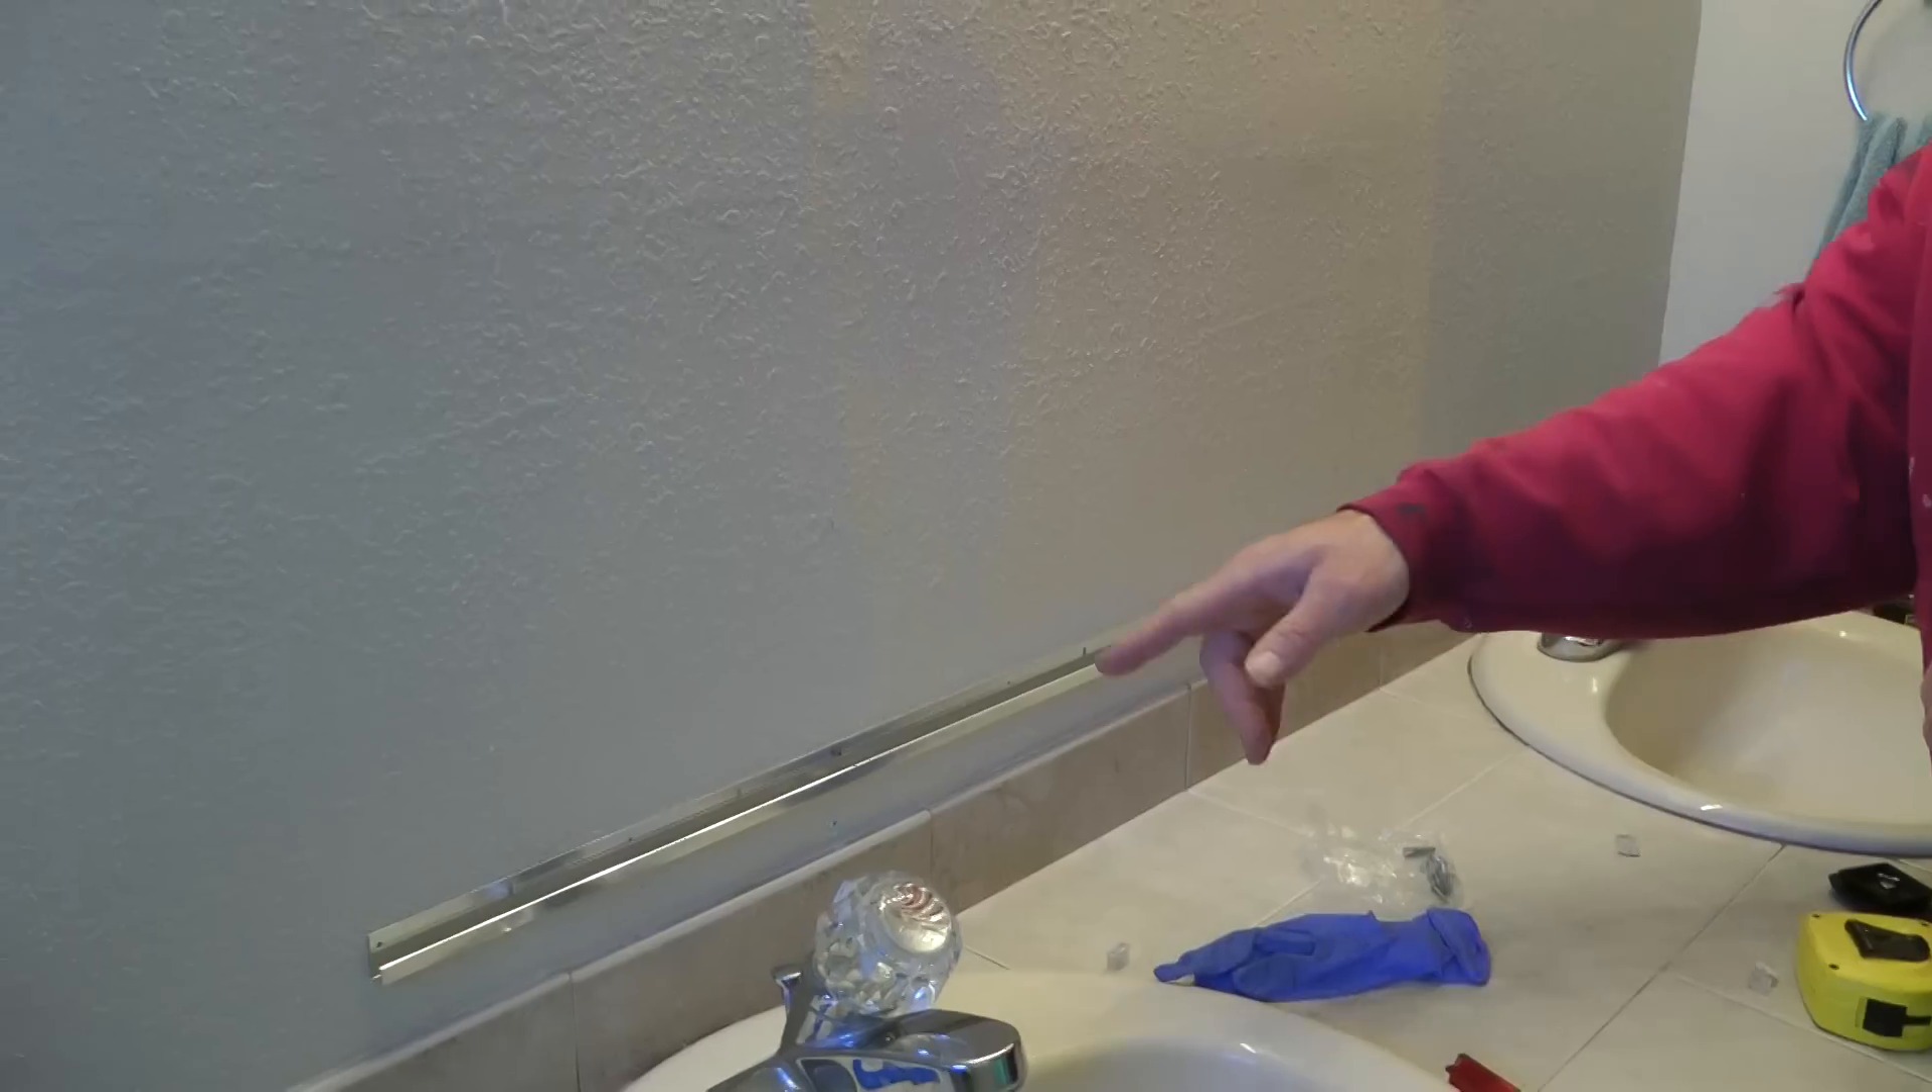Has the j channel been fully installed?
Yes.